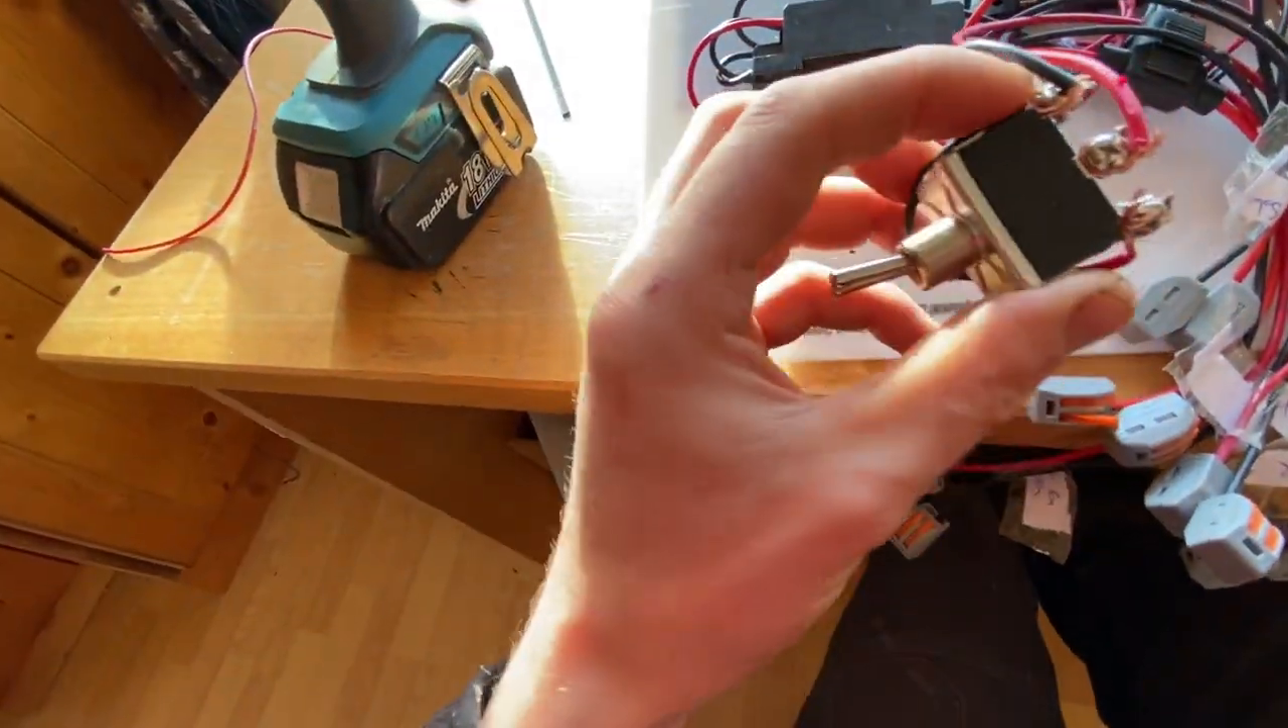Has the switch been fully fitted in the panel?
No.